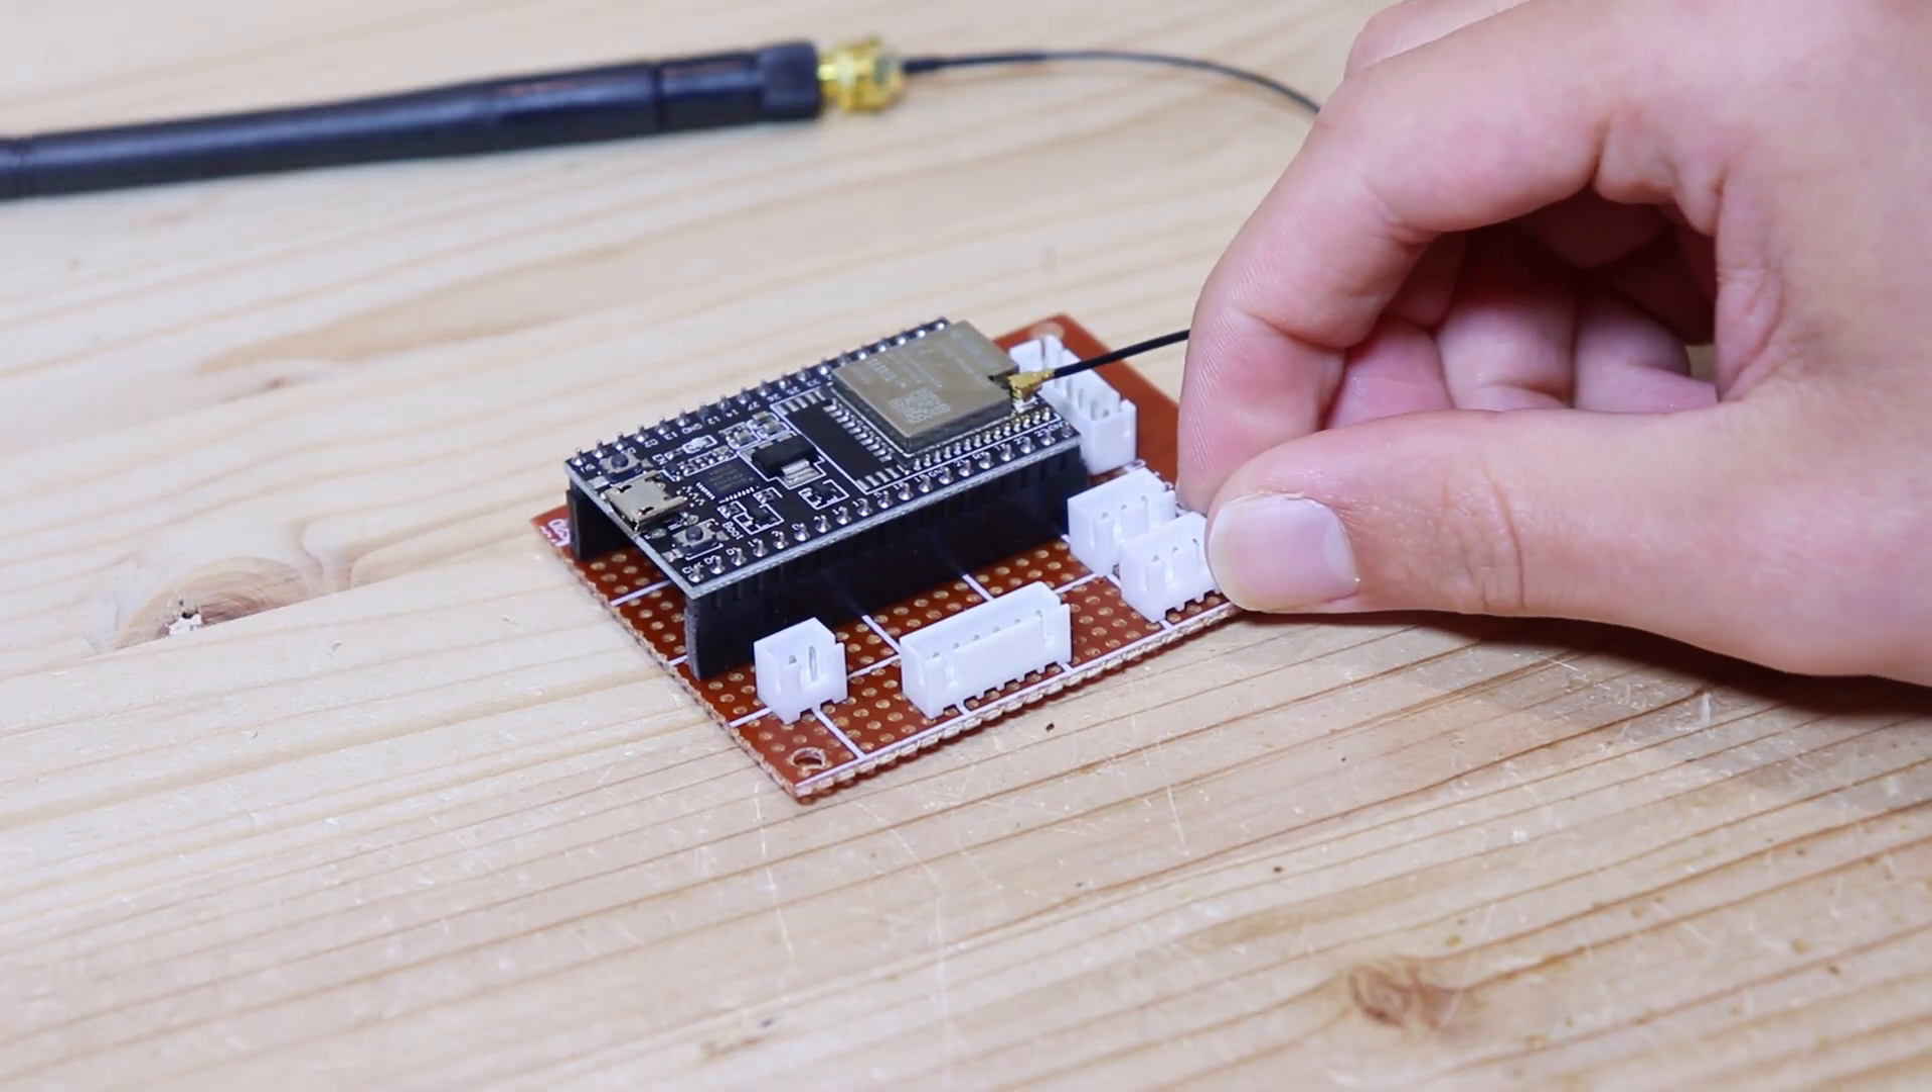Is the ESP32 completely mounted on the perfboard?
Yes.